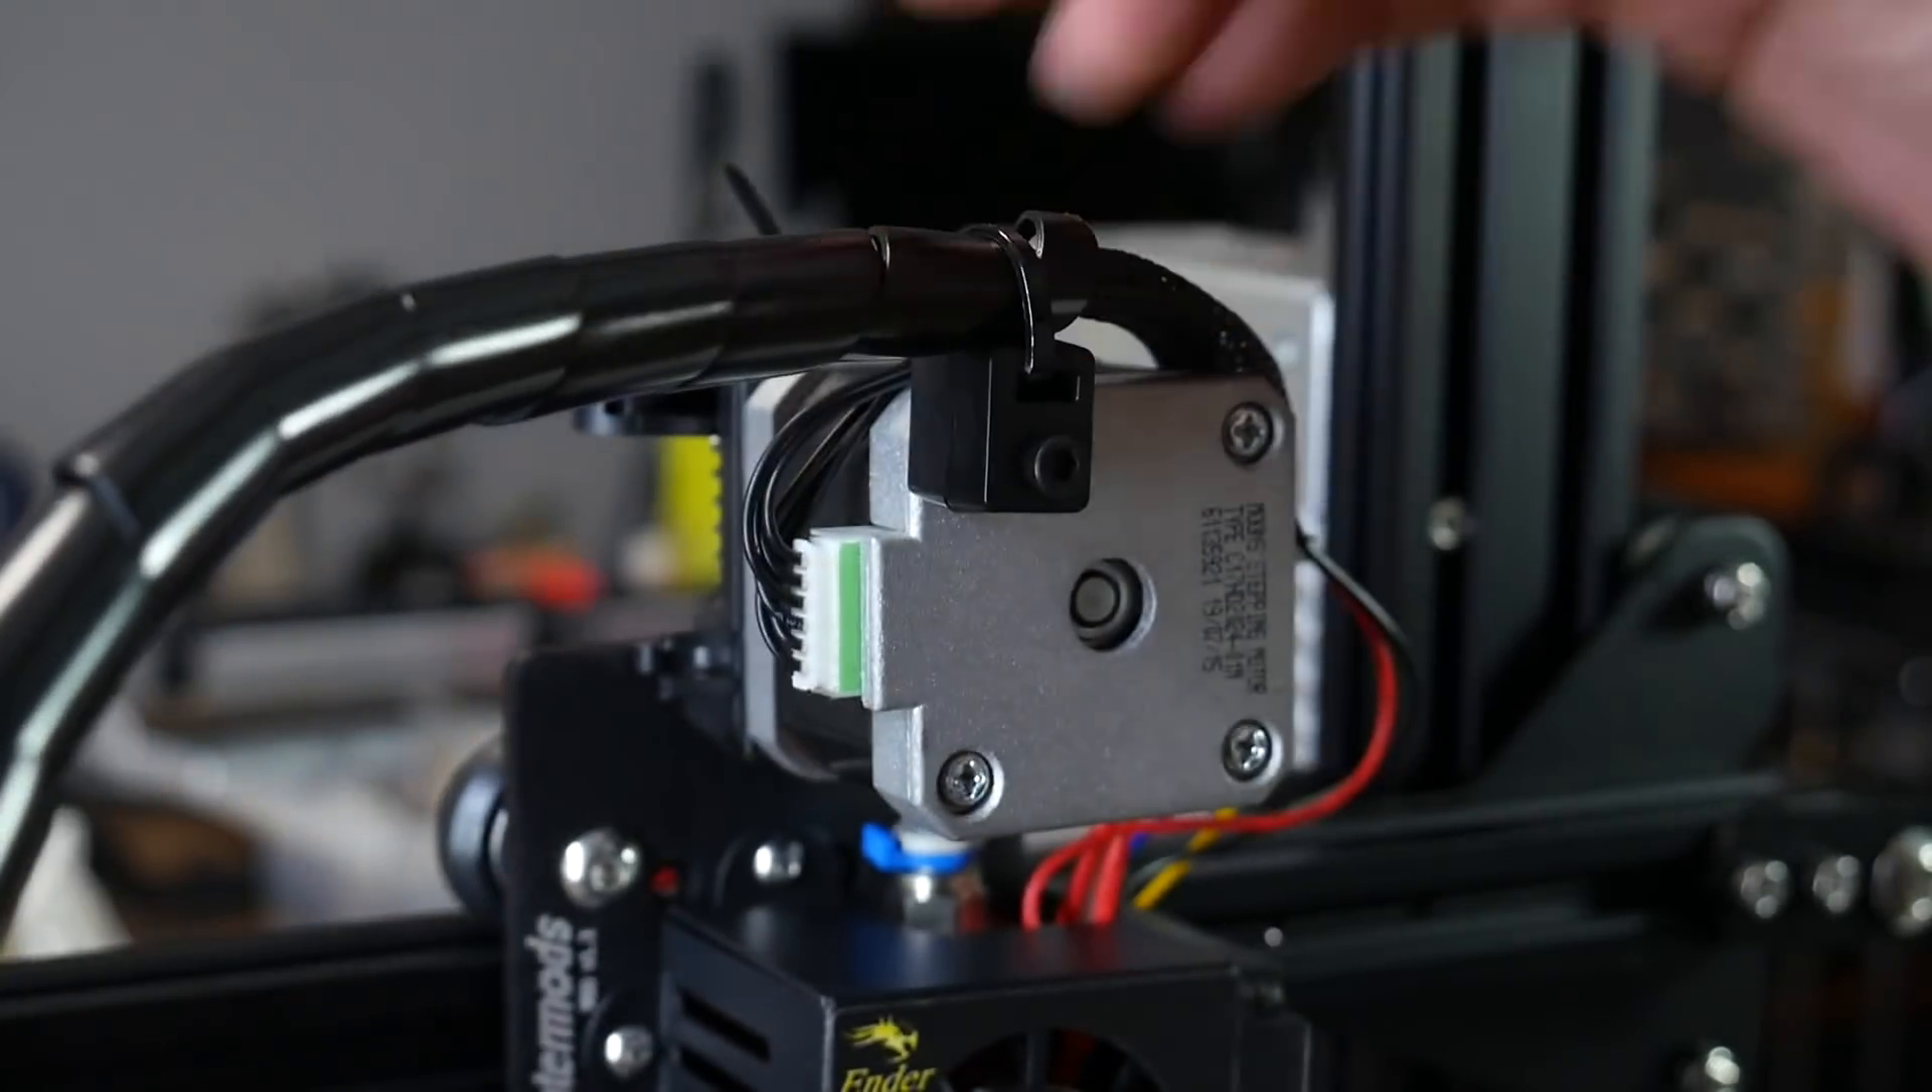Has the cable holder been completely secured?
Yes.